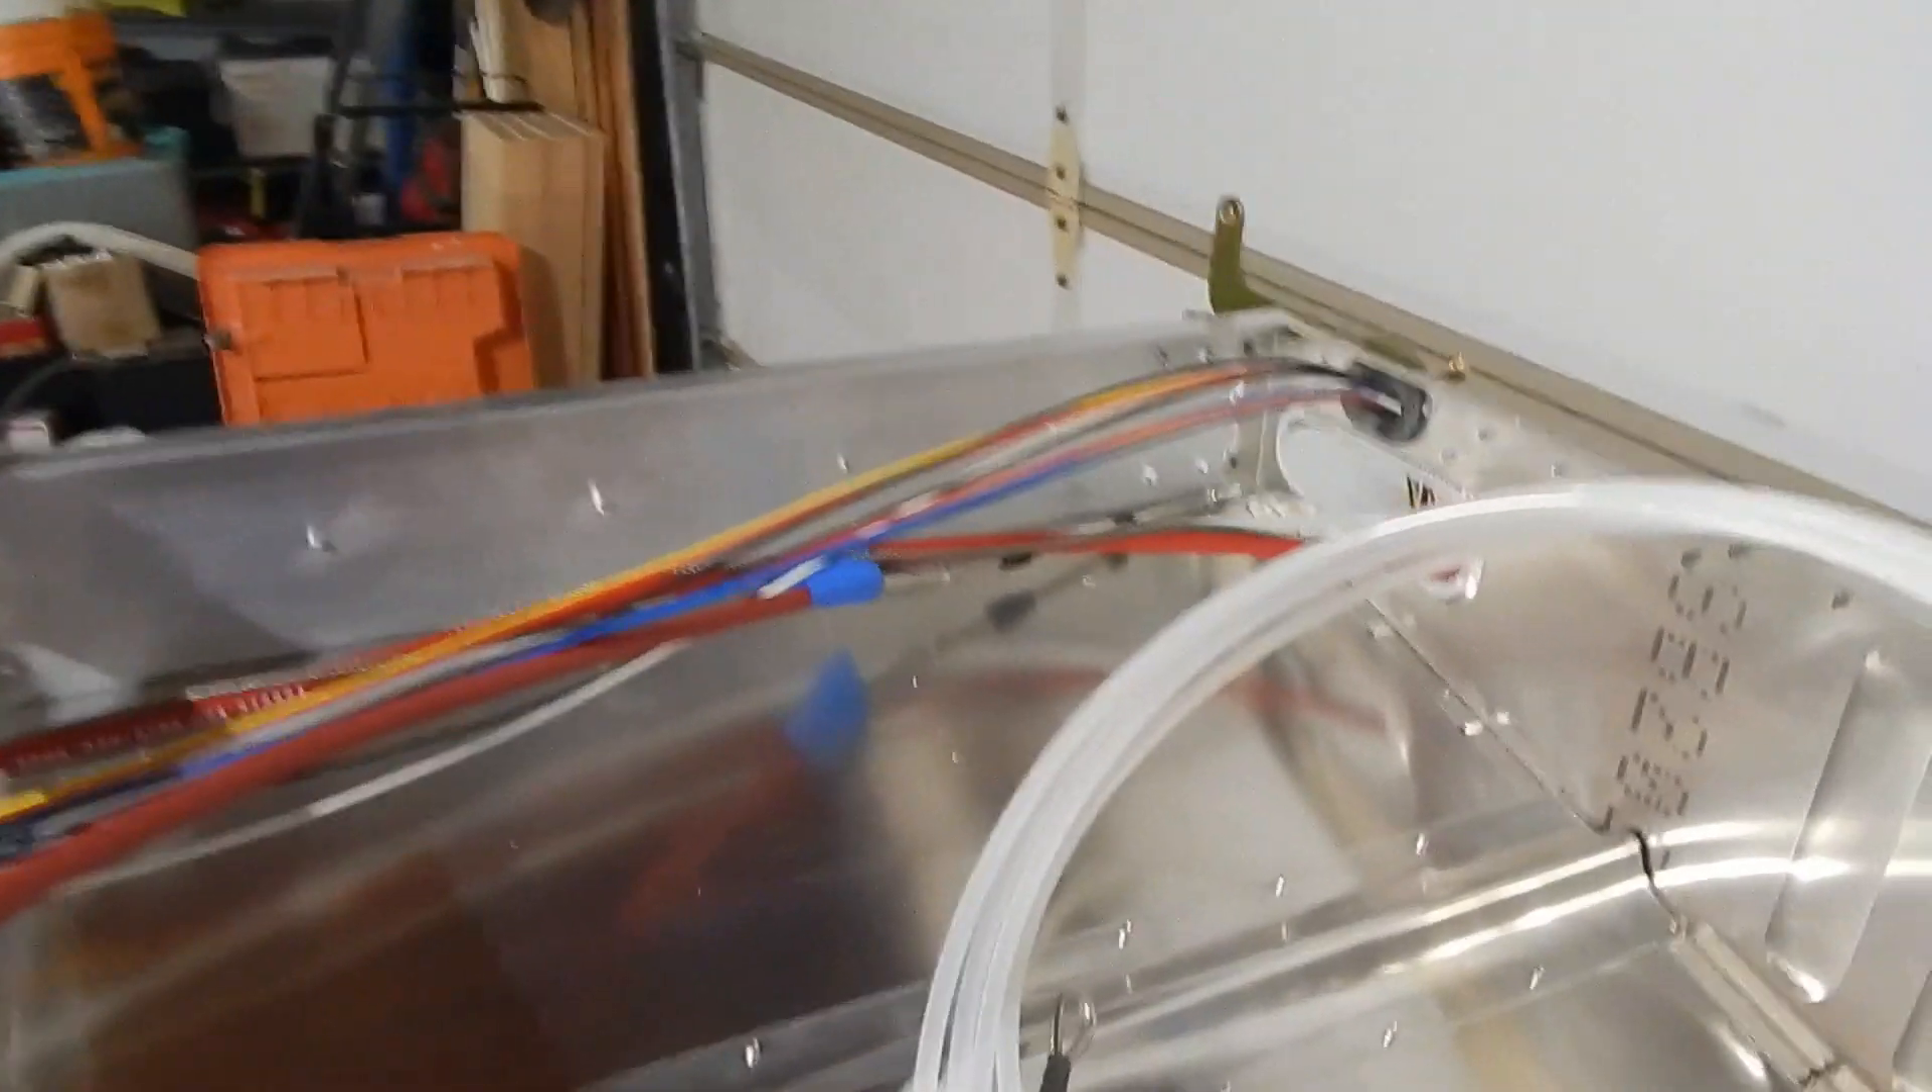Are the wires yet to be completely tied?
Yes.